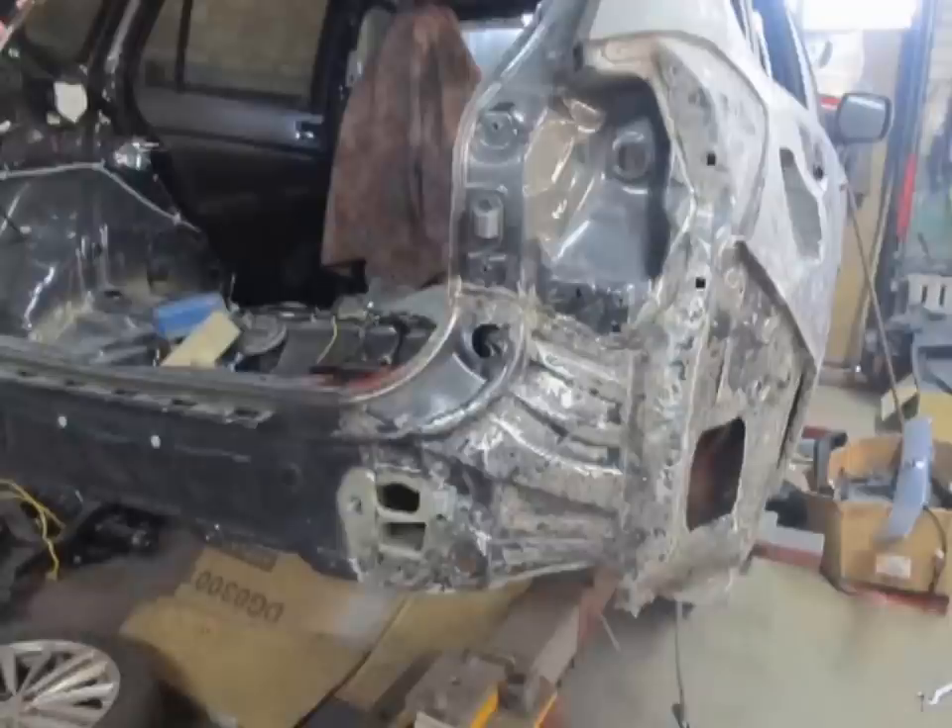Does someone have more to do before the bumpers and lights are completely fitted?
Yes.